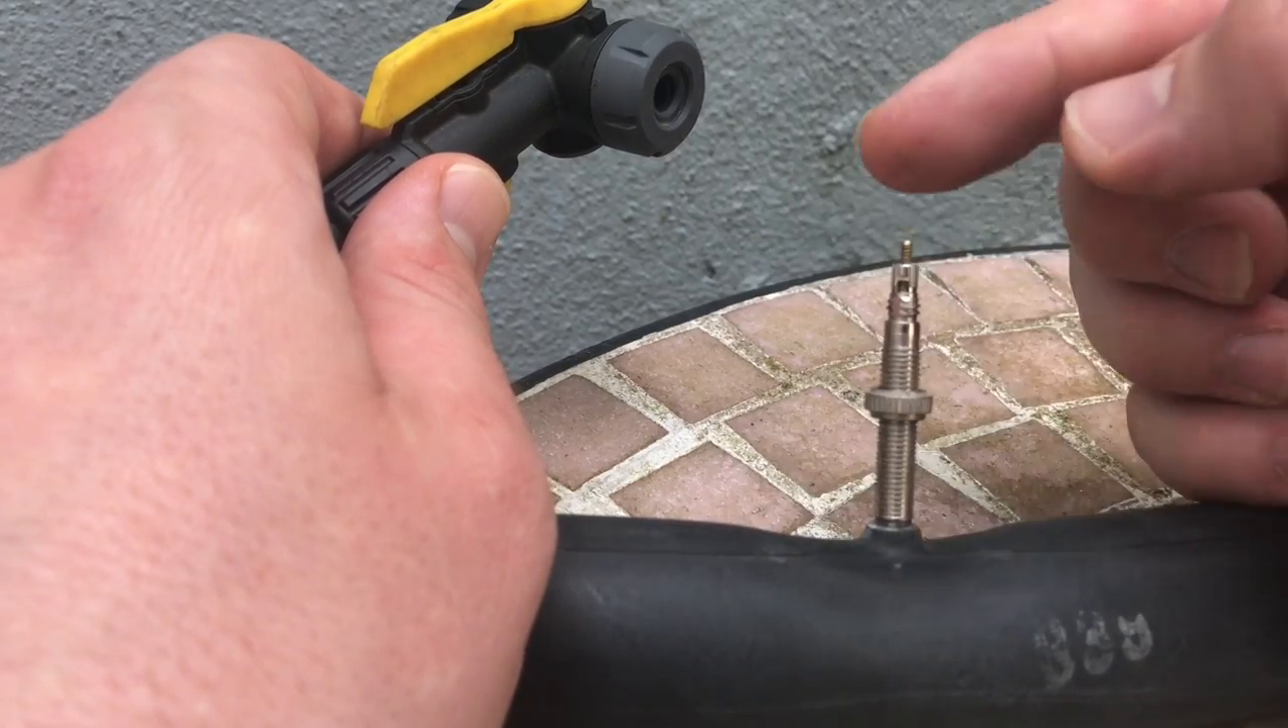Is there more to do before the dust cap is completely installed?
Yes.